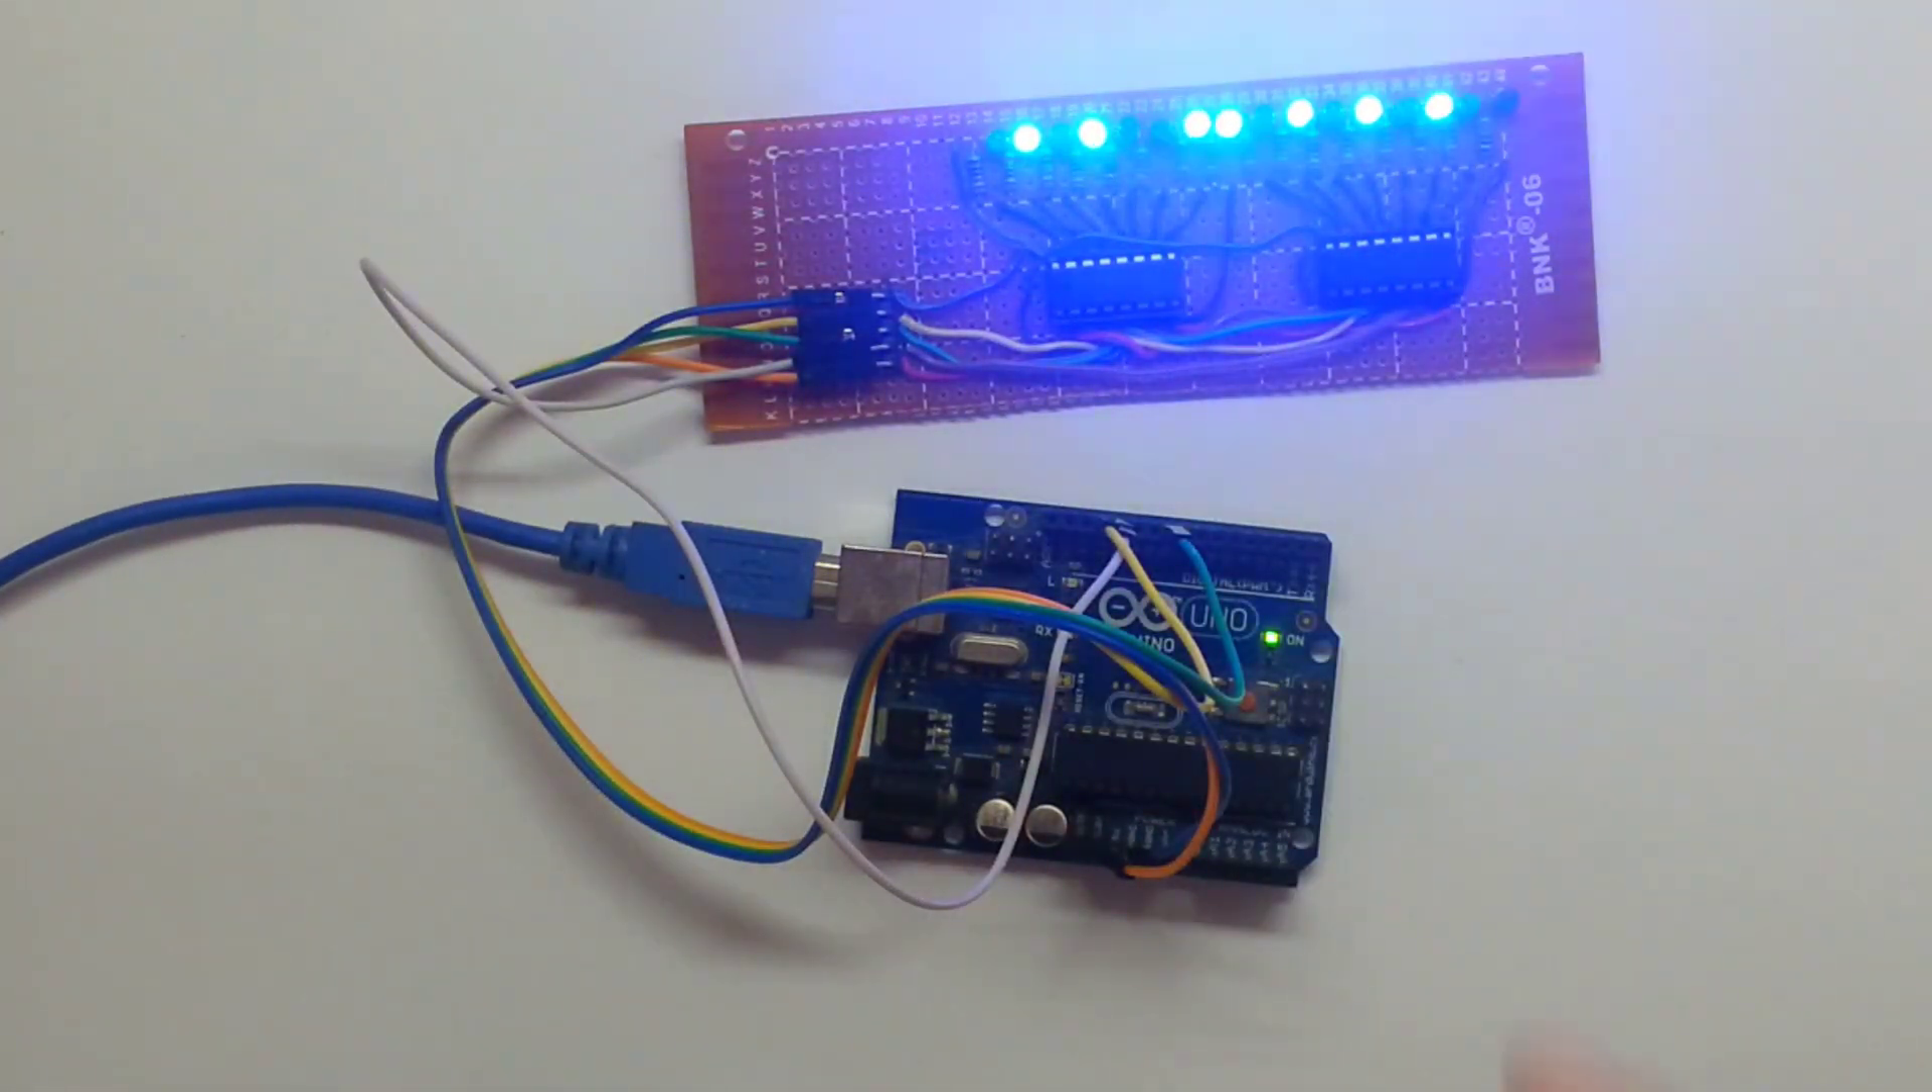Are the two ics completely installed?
Yes.